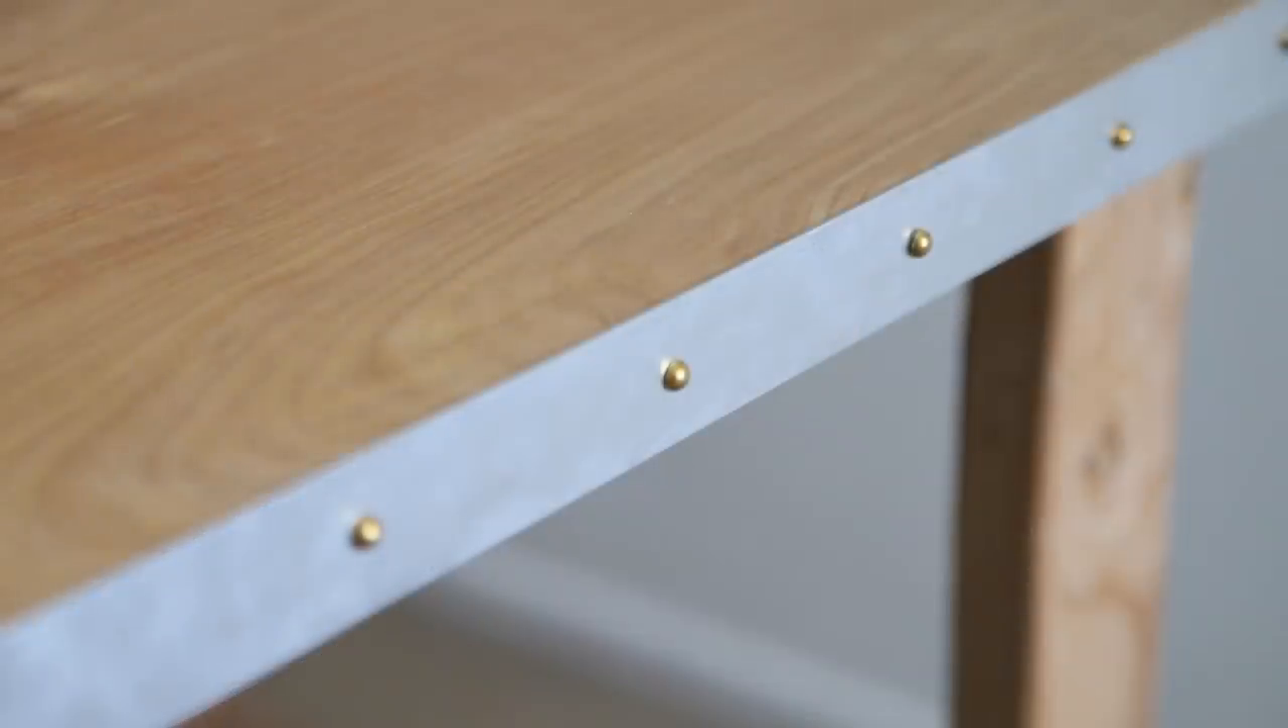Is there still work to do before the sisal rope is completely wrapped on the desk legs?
Yes.